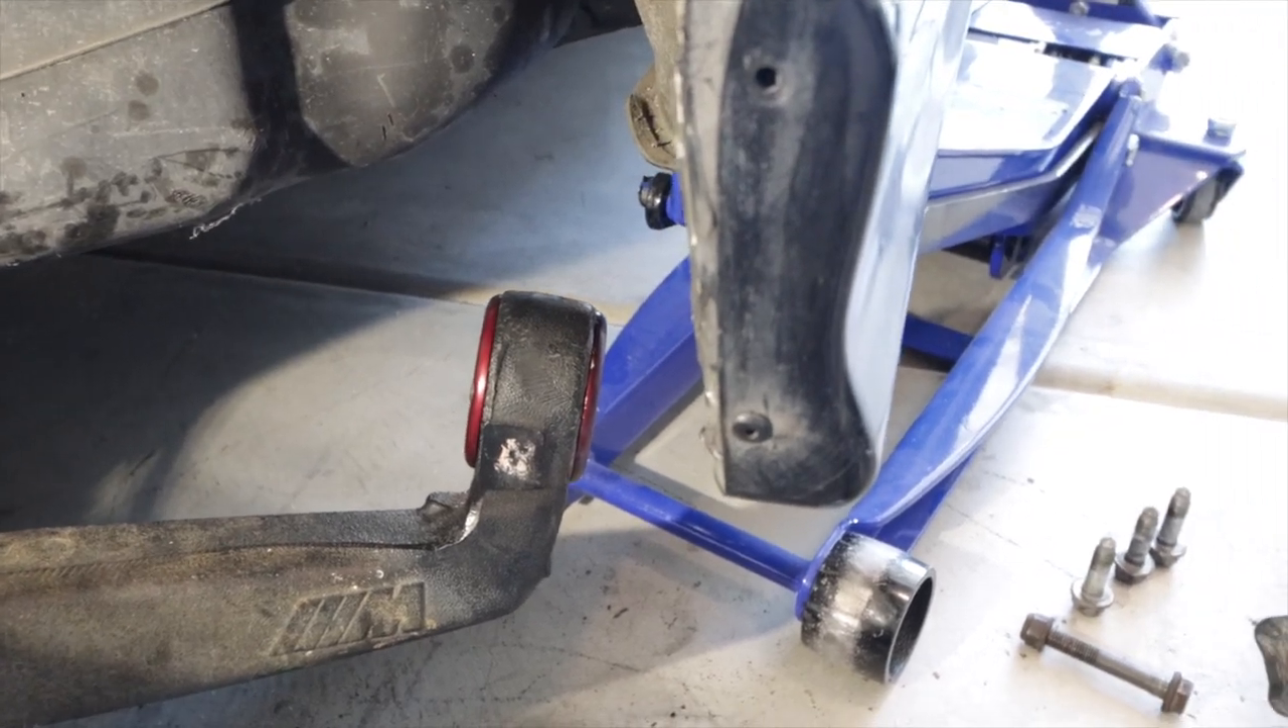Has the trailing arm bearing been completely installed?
Yes.